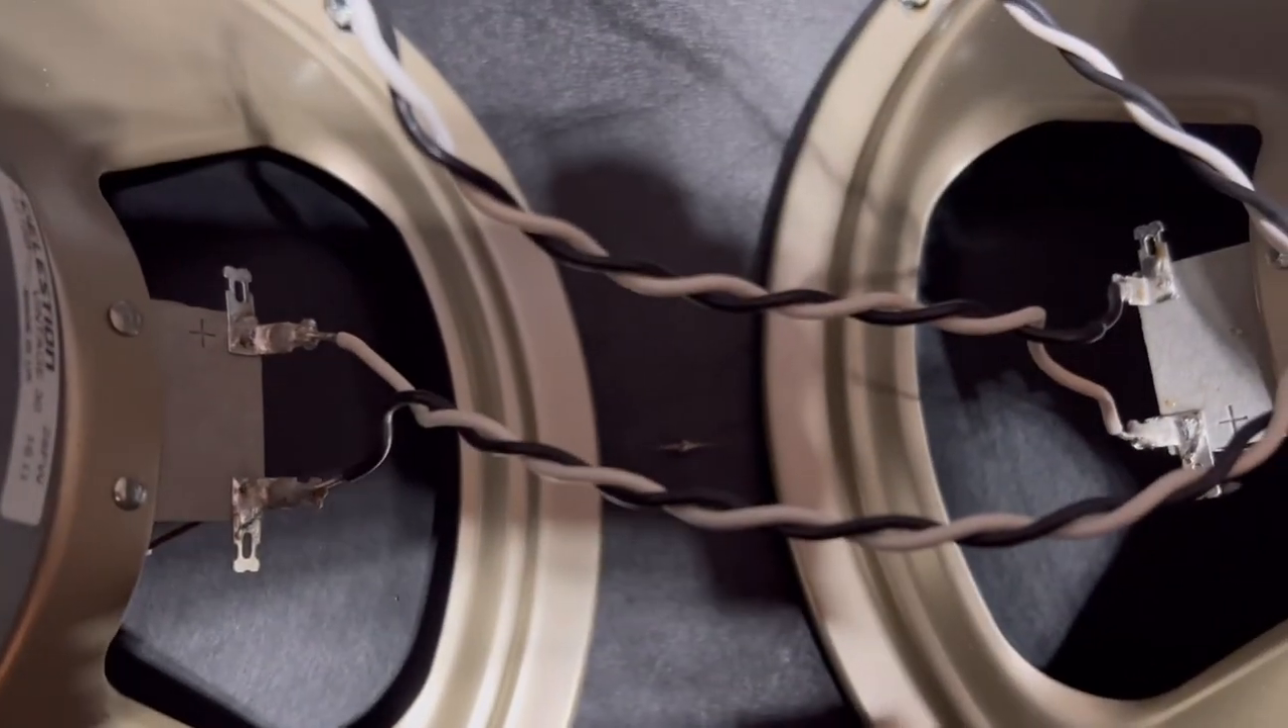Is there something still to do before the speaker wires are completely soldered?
No.